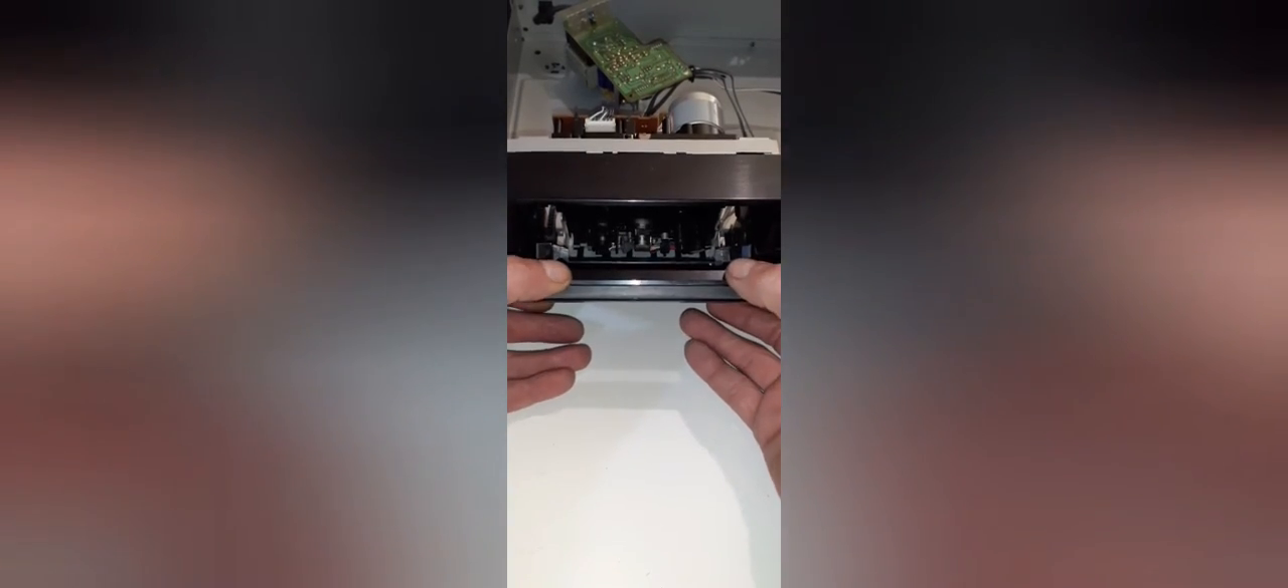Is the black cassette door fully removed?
No.